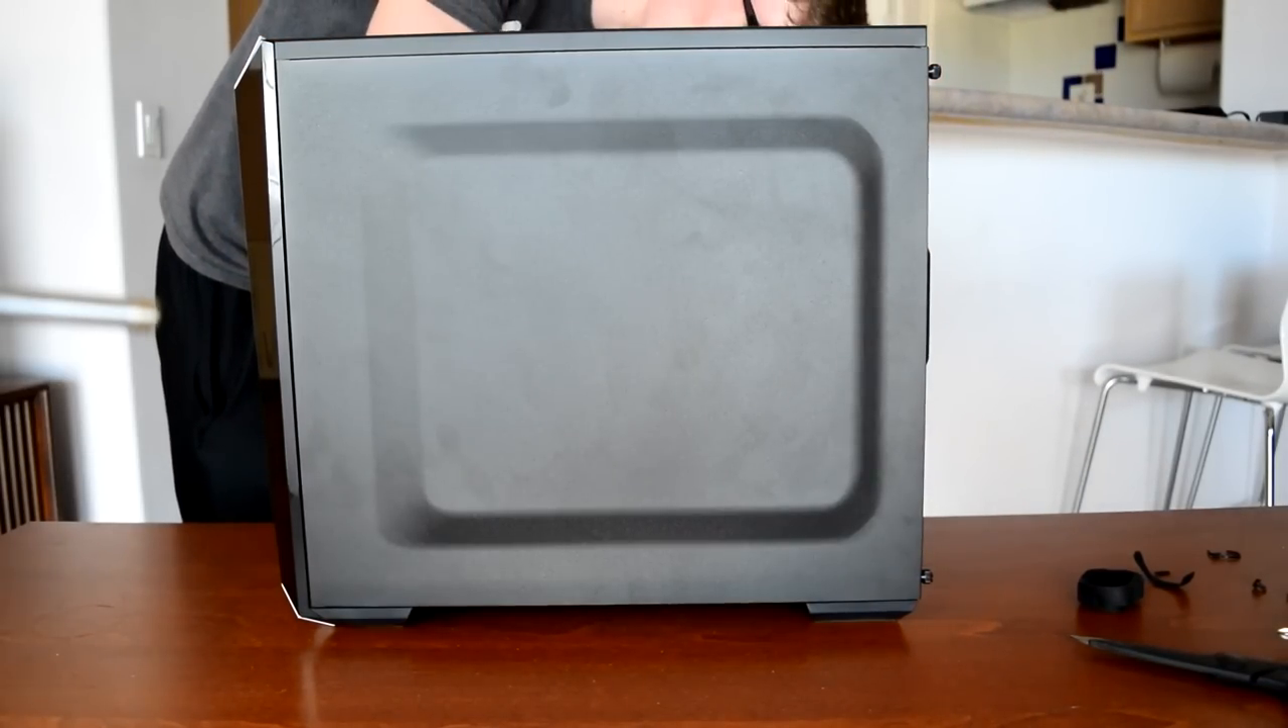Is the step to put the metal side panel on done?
Yes.